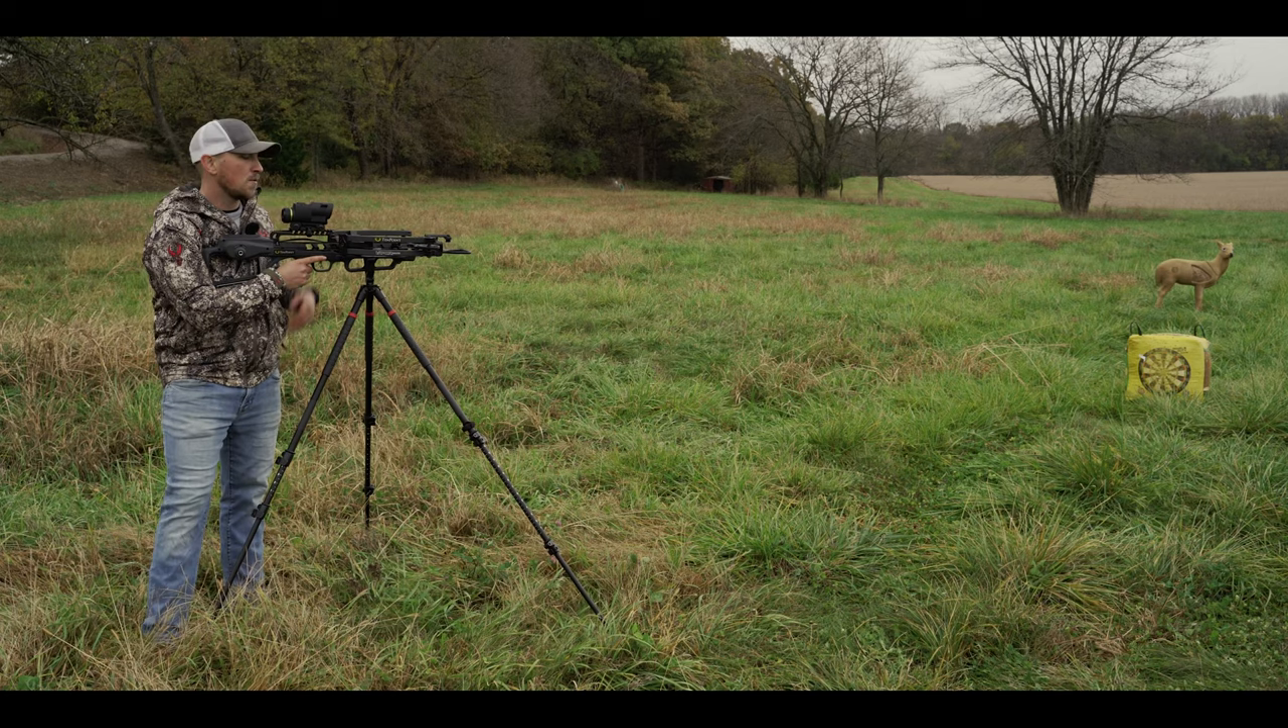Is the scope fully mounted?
Yes.